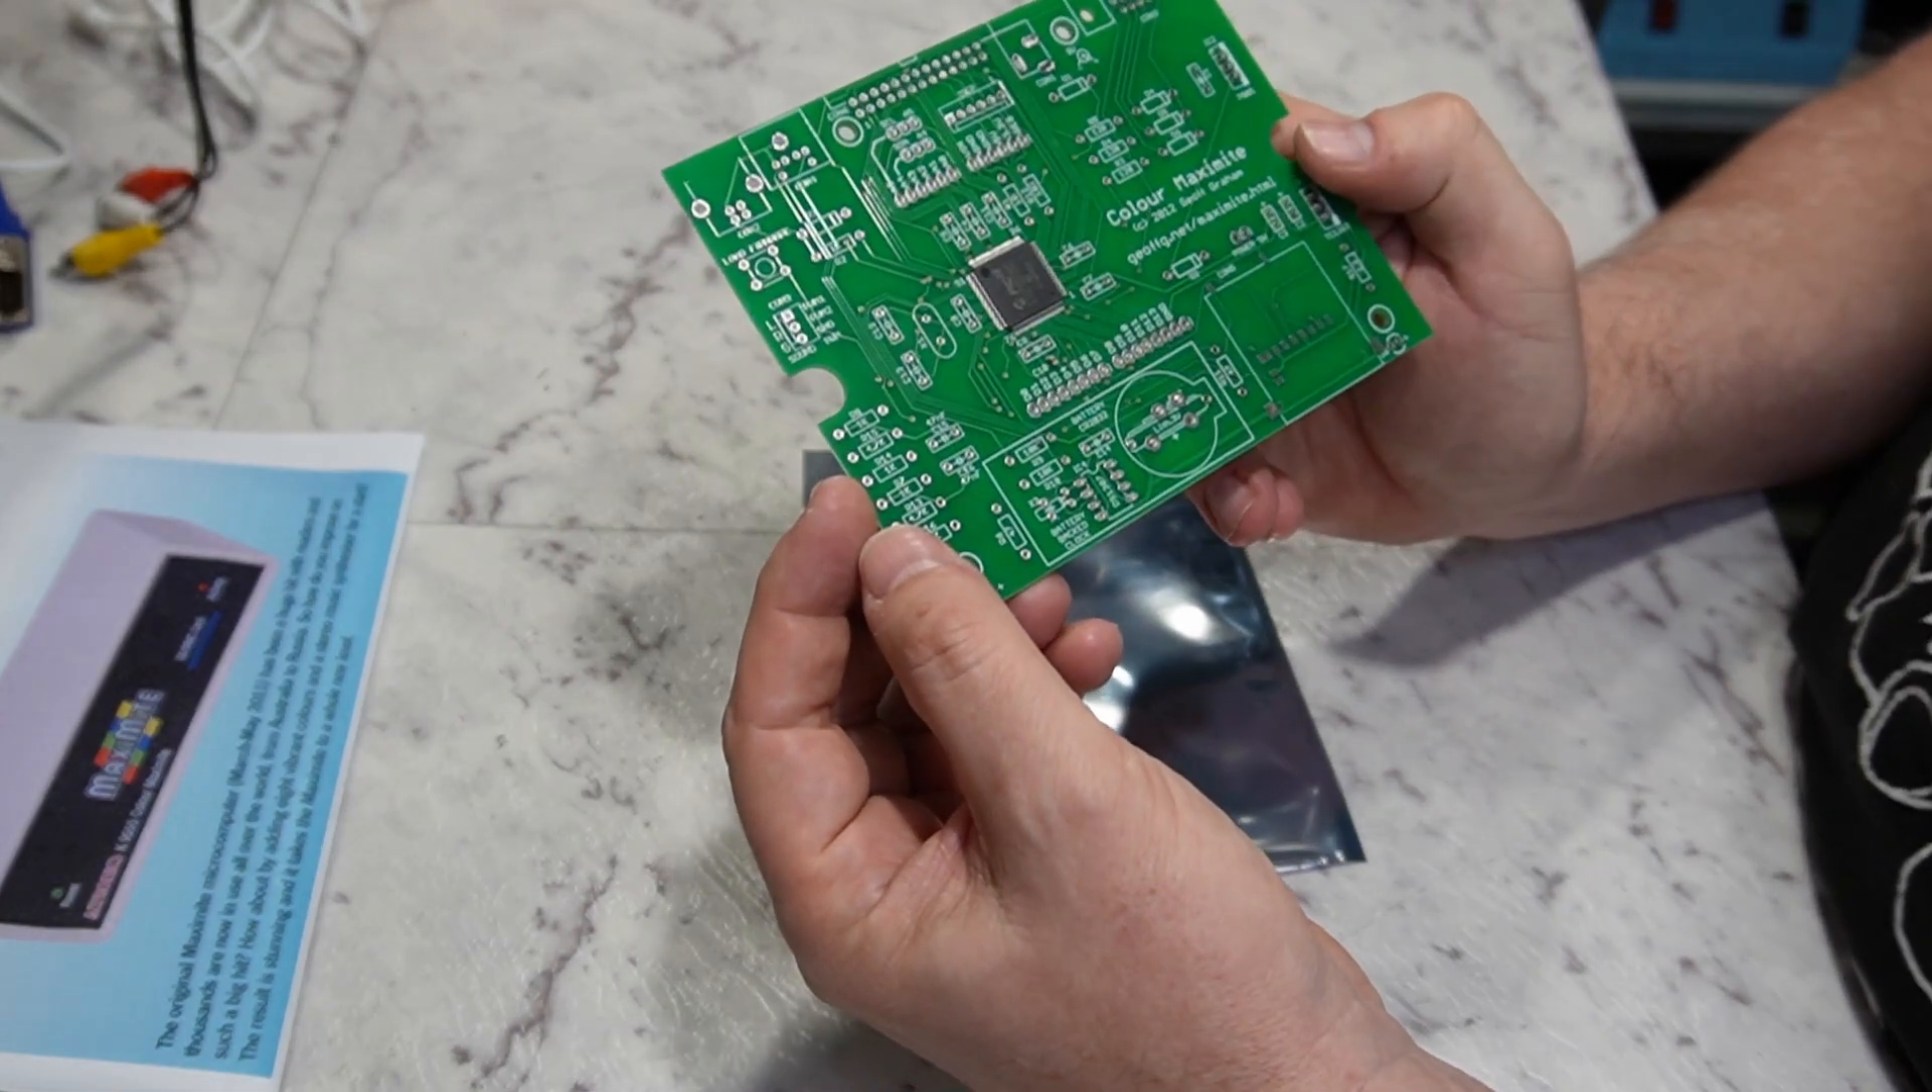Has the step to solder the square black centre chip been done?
Yes.